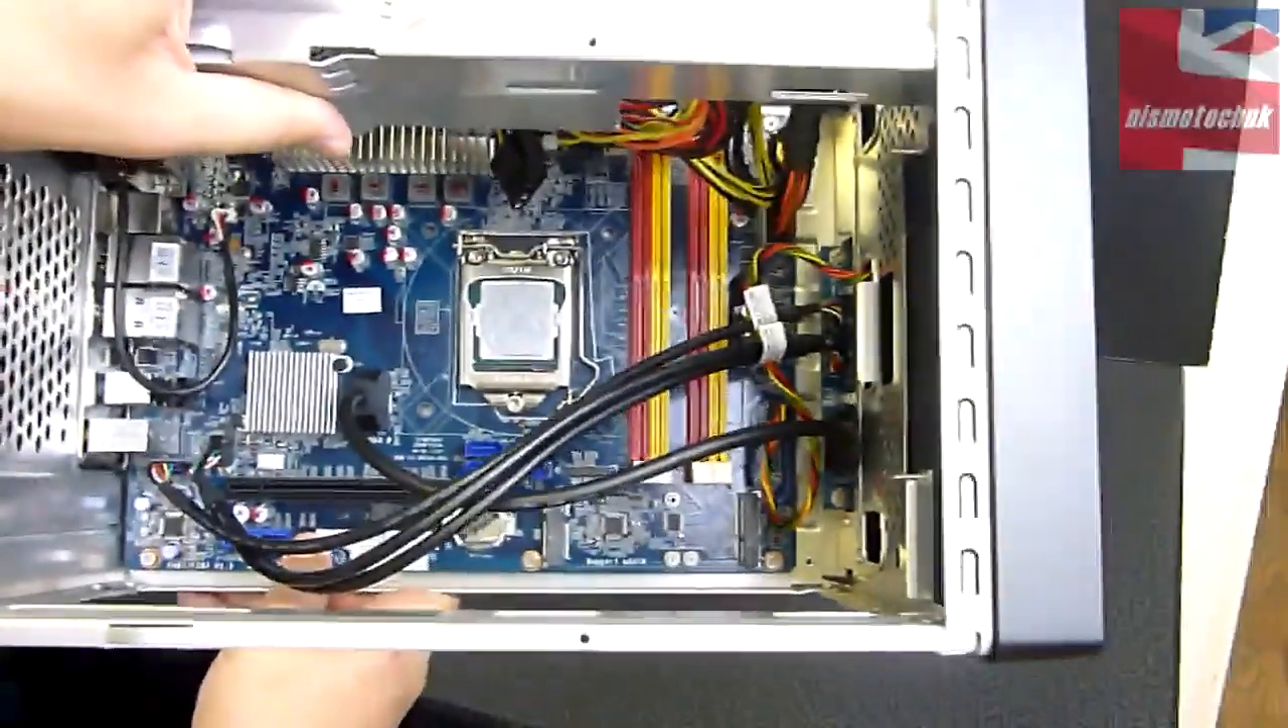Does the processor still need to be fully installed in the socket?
No.